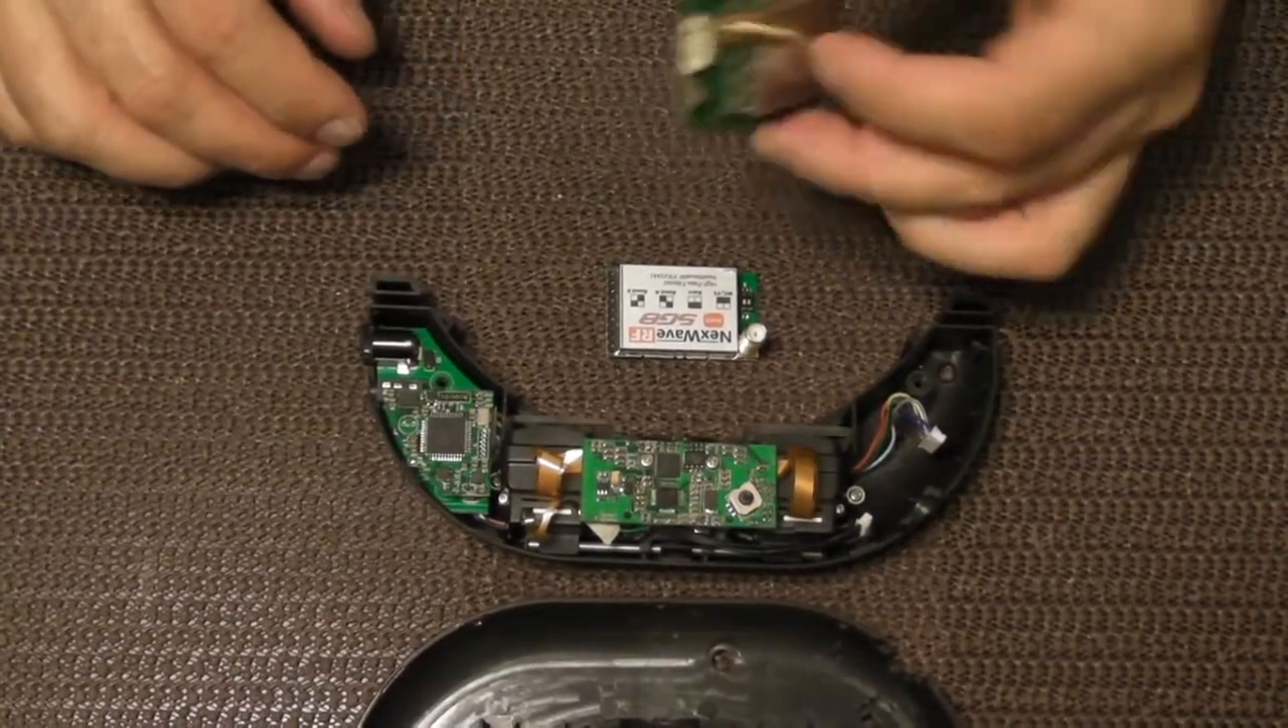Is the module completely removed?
Yes.